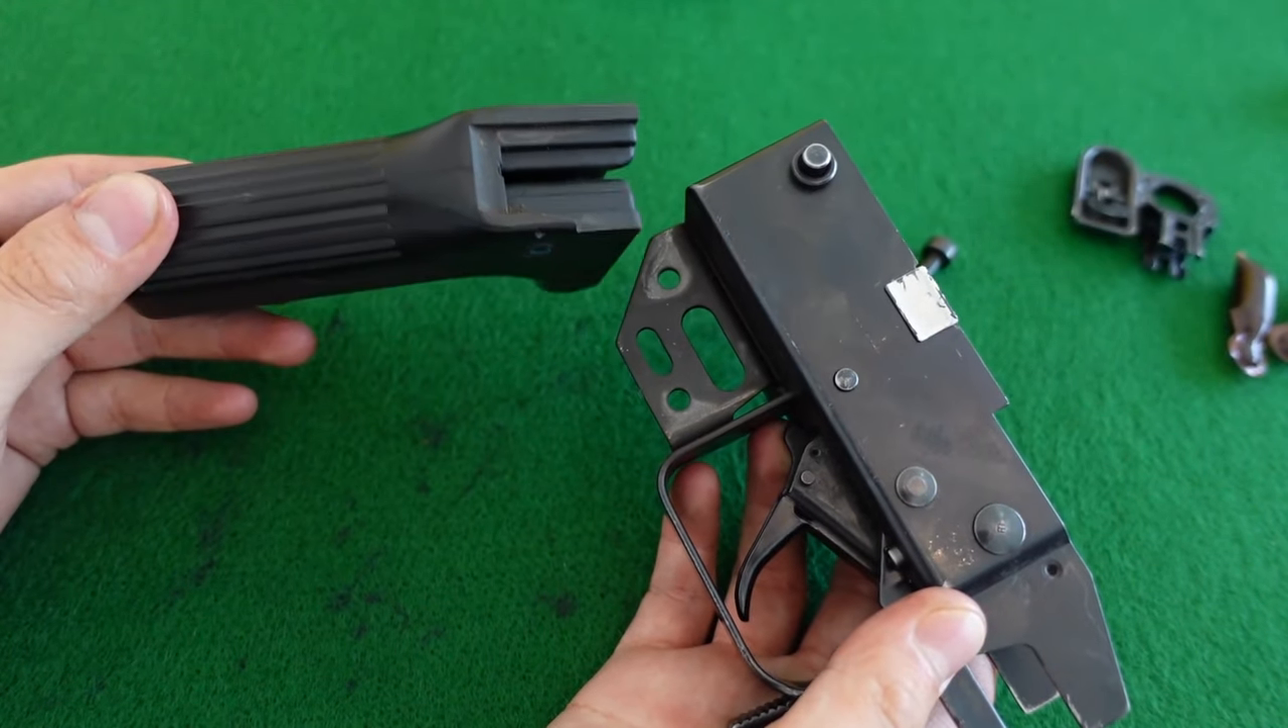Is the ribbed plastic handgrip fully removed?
Yes.